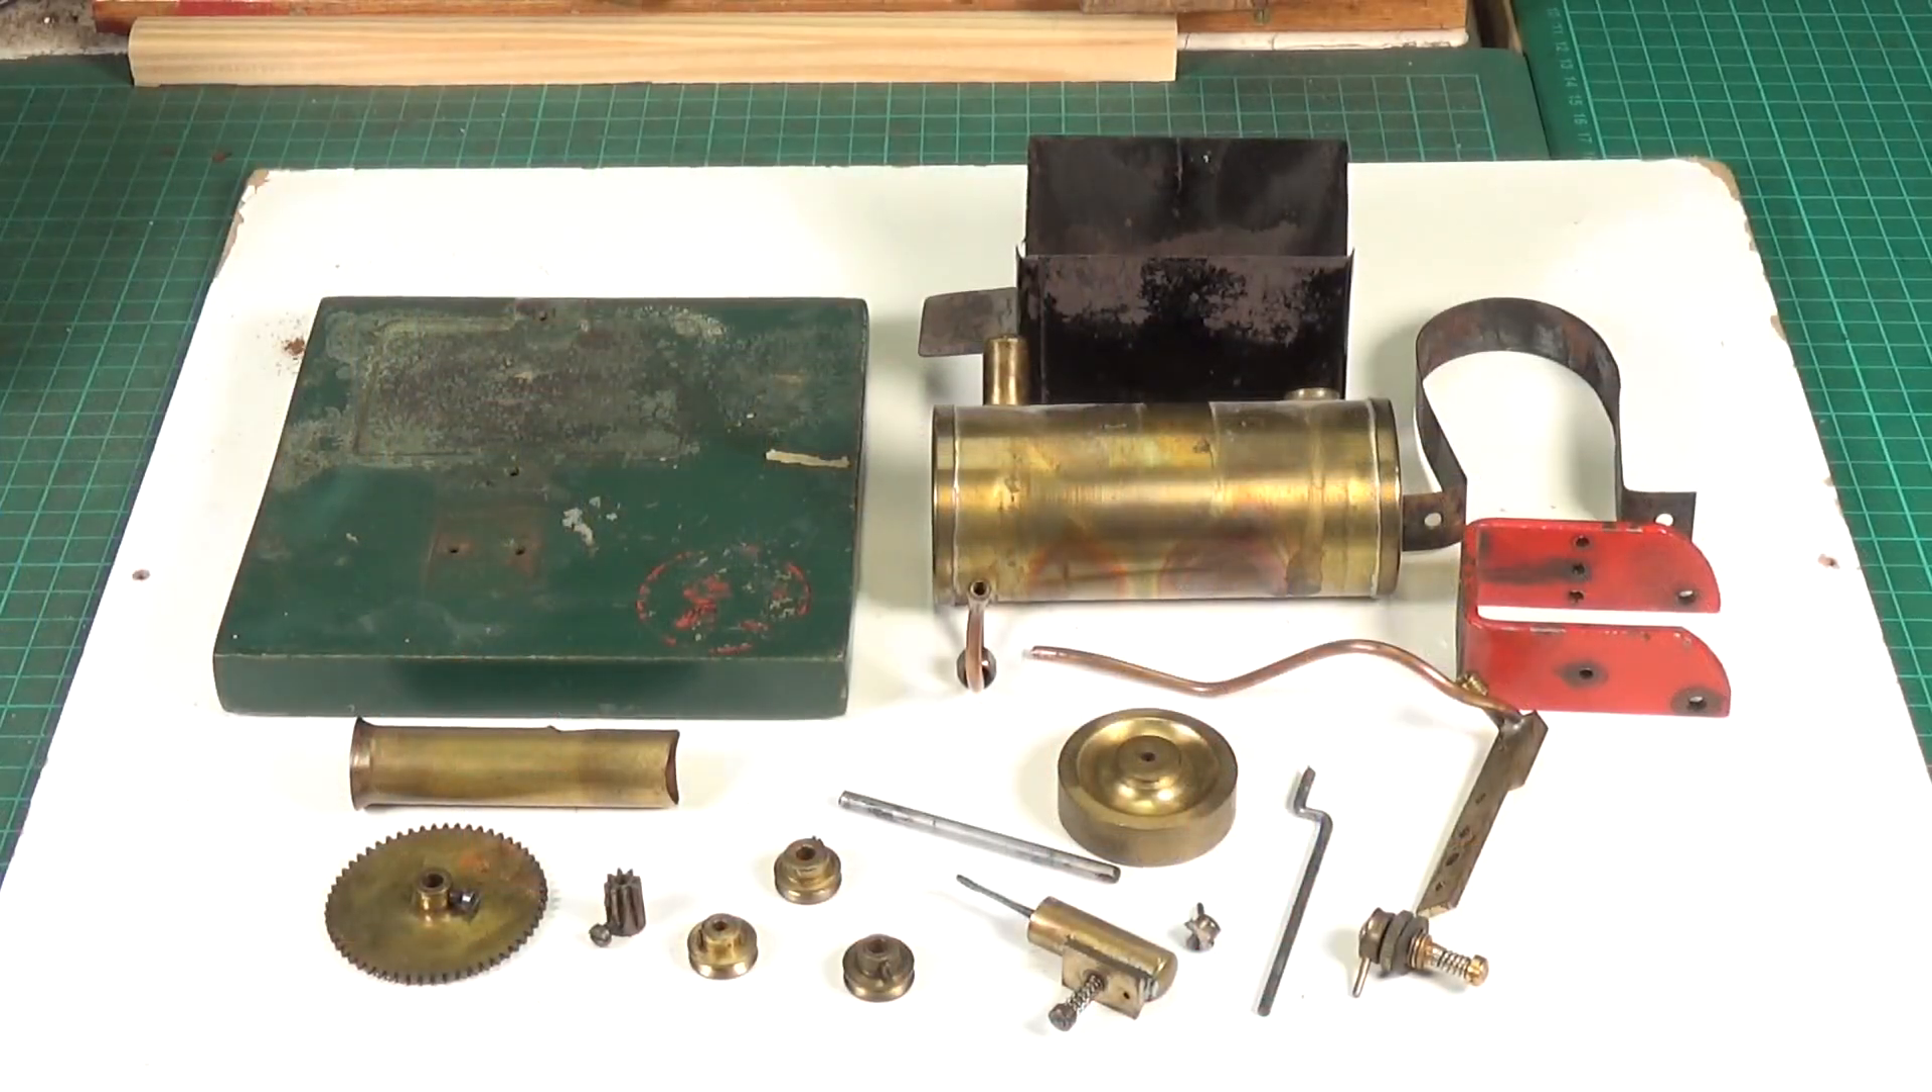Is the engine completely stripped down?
Yes.